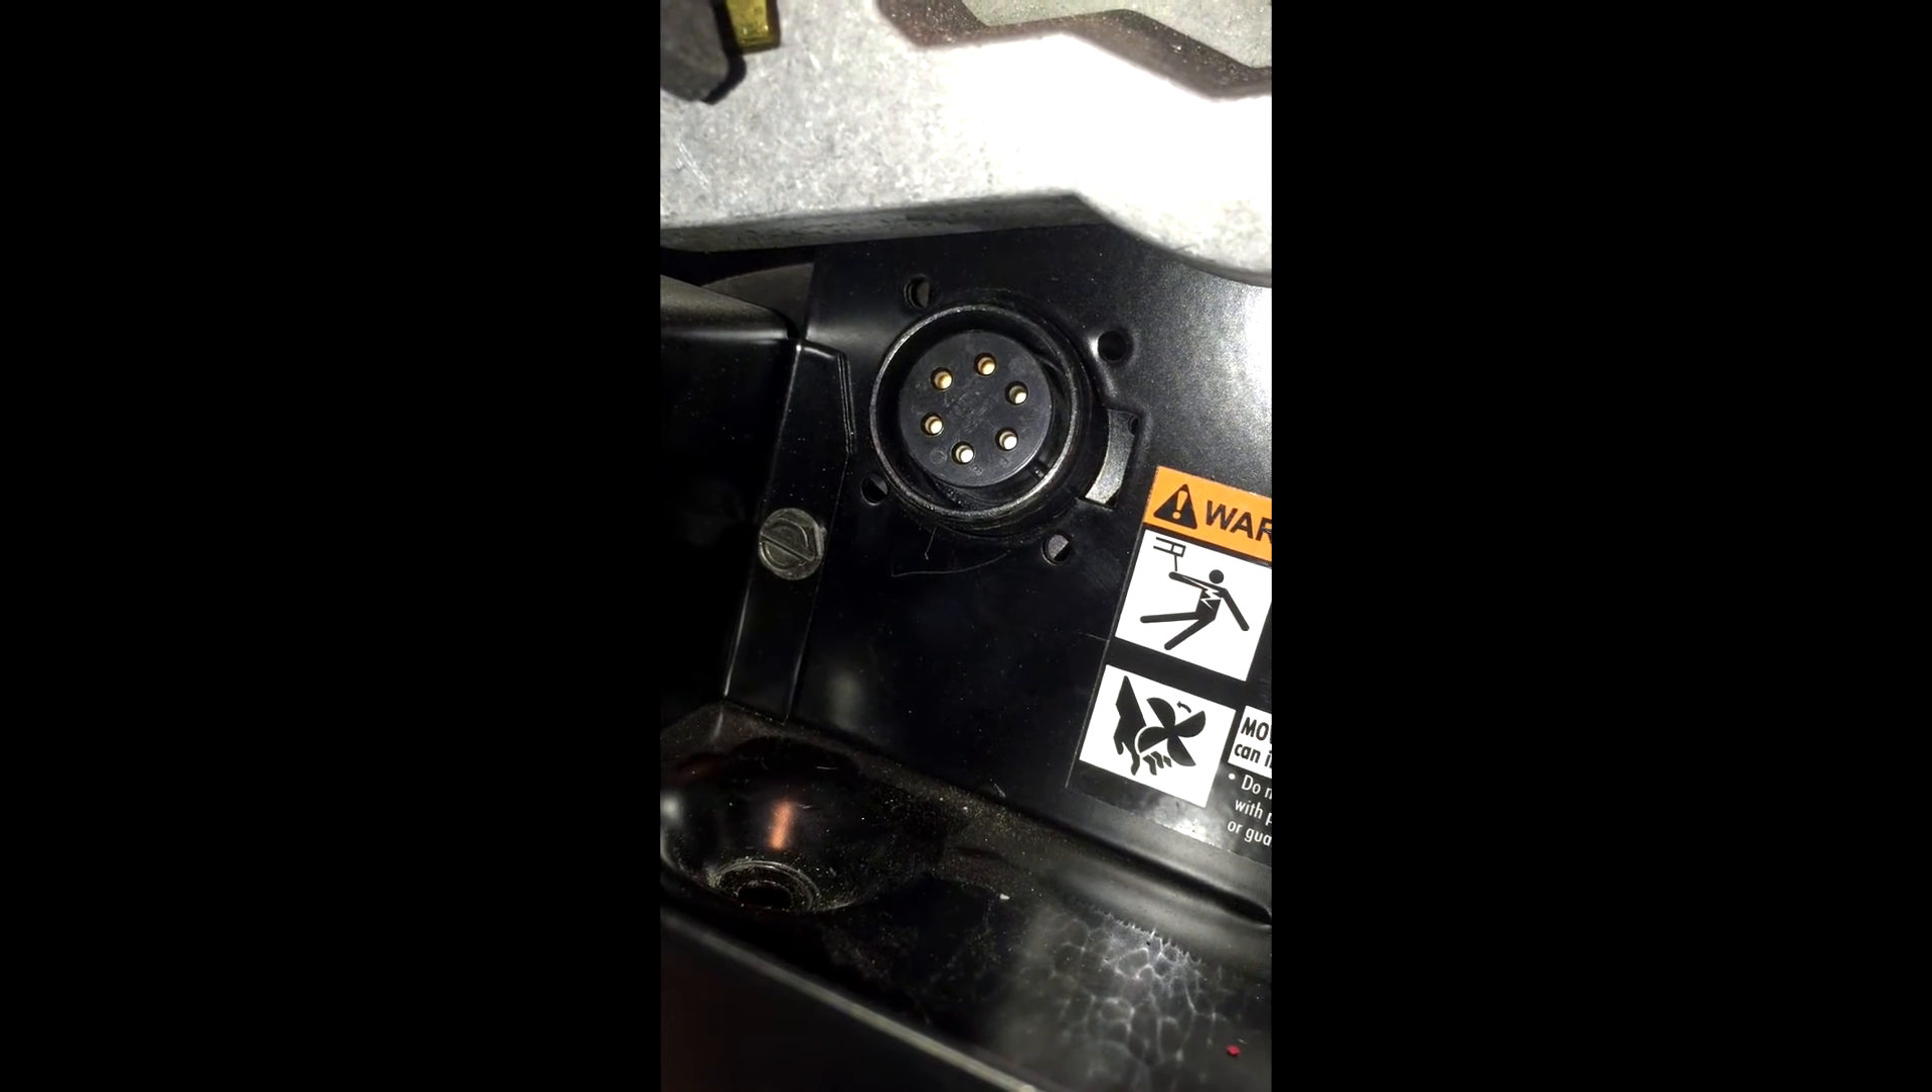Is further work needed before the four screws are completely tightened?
Yes.